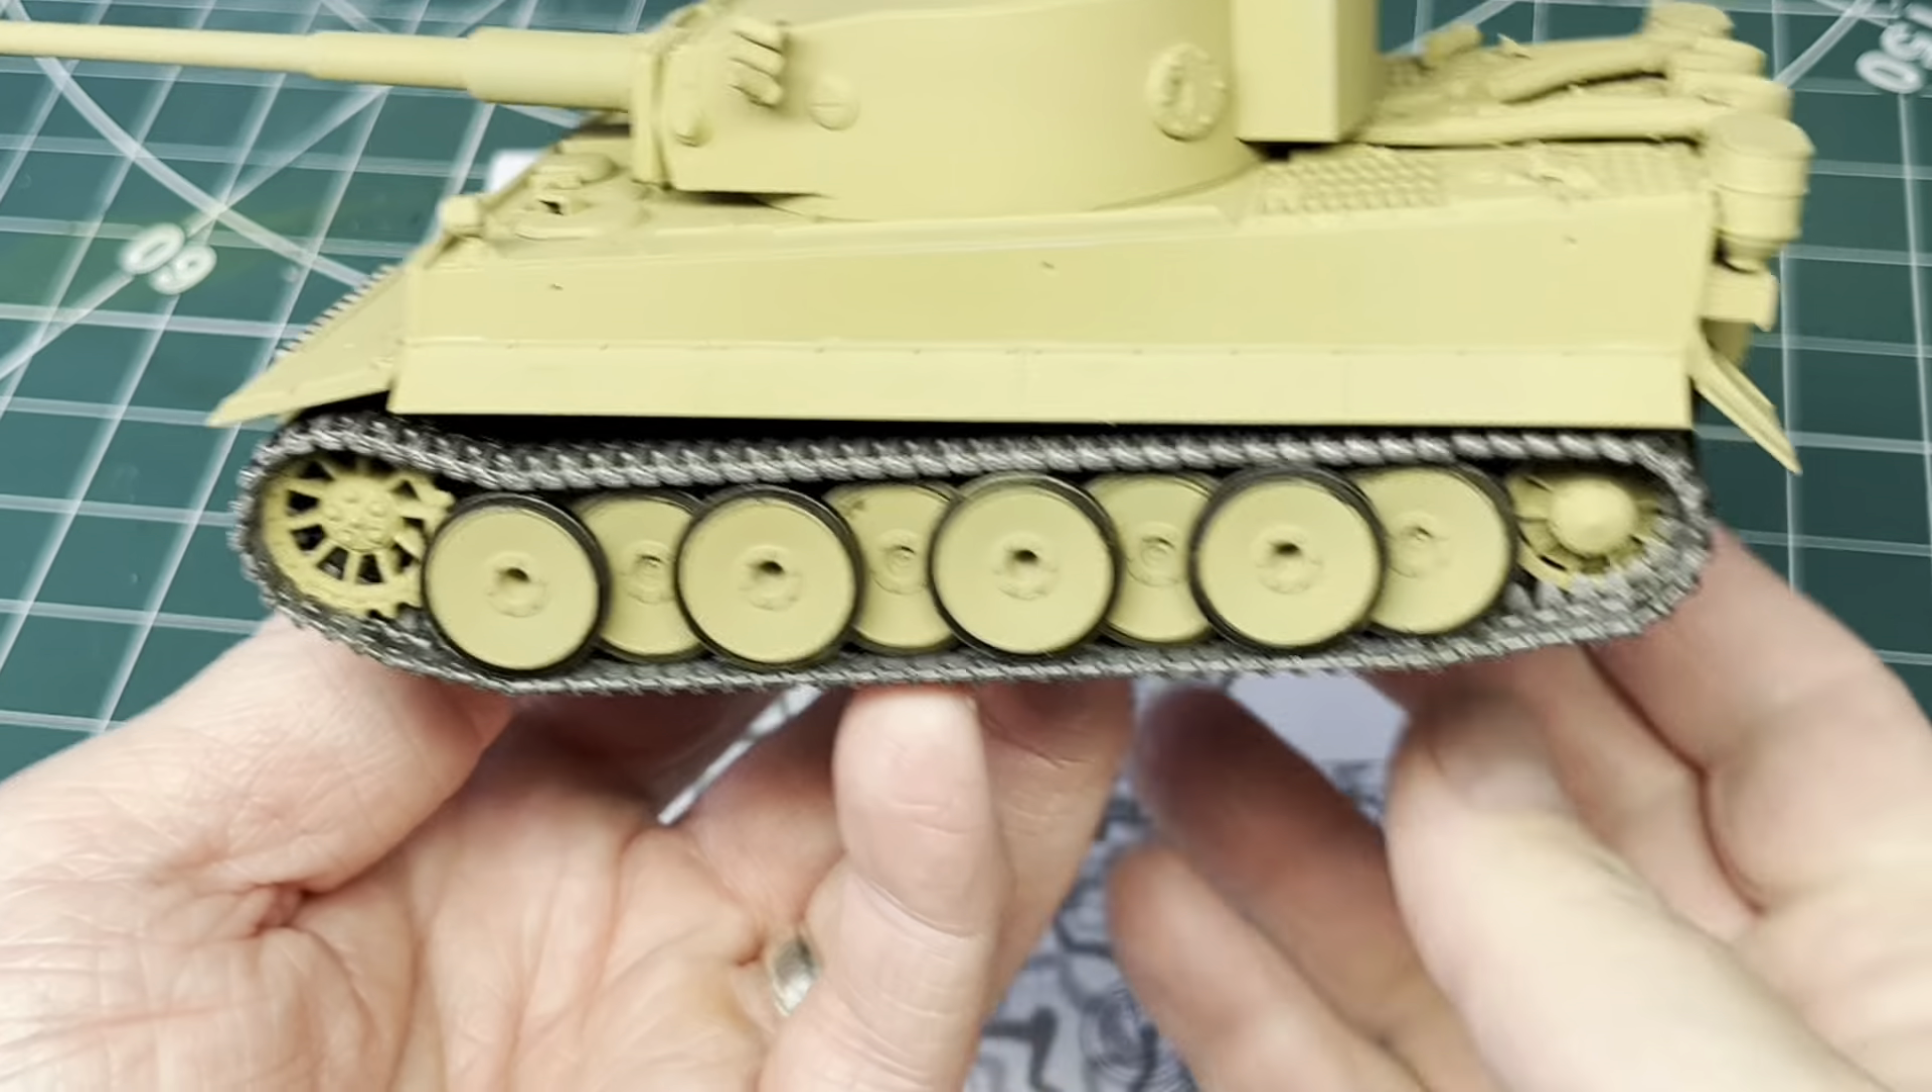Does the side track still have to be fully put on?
No.